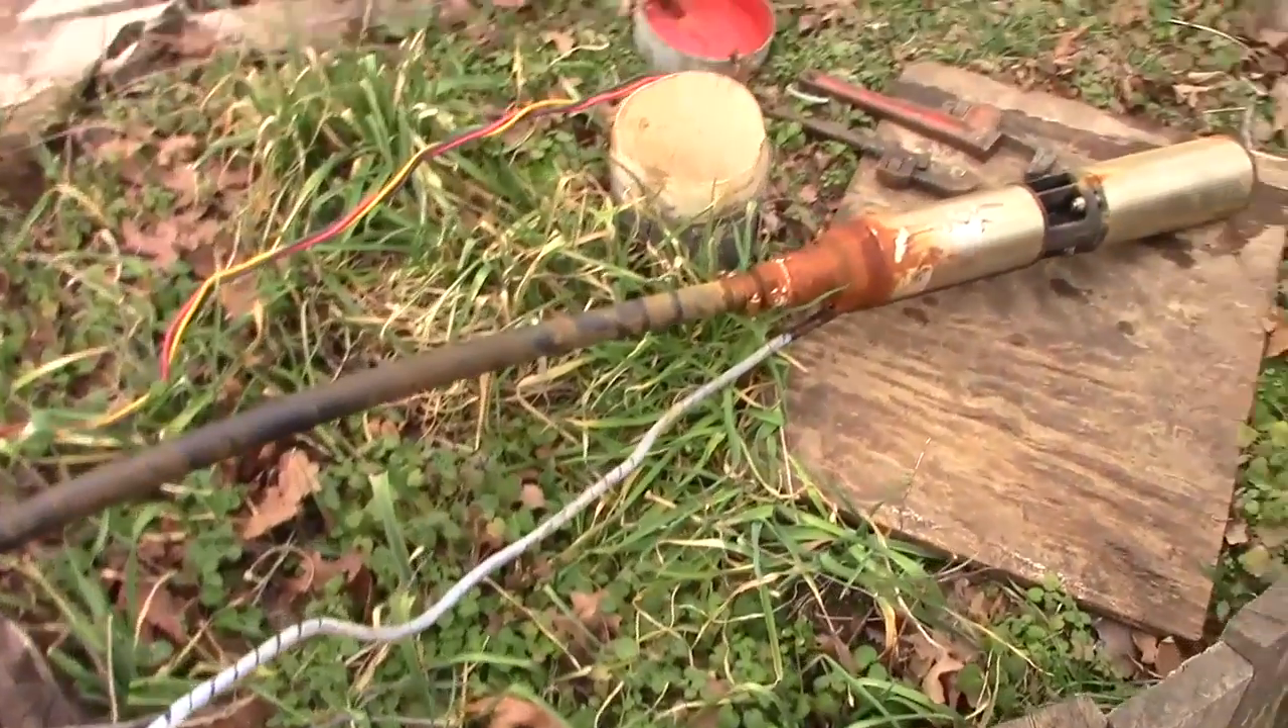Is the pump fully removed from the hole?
Yes.